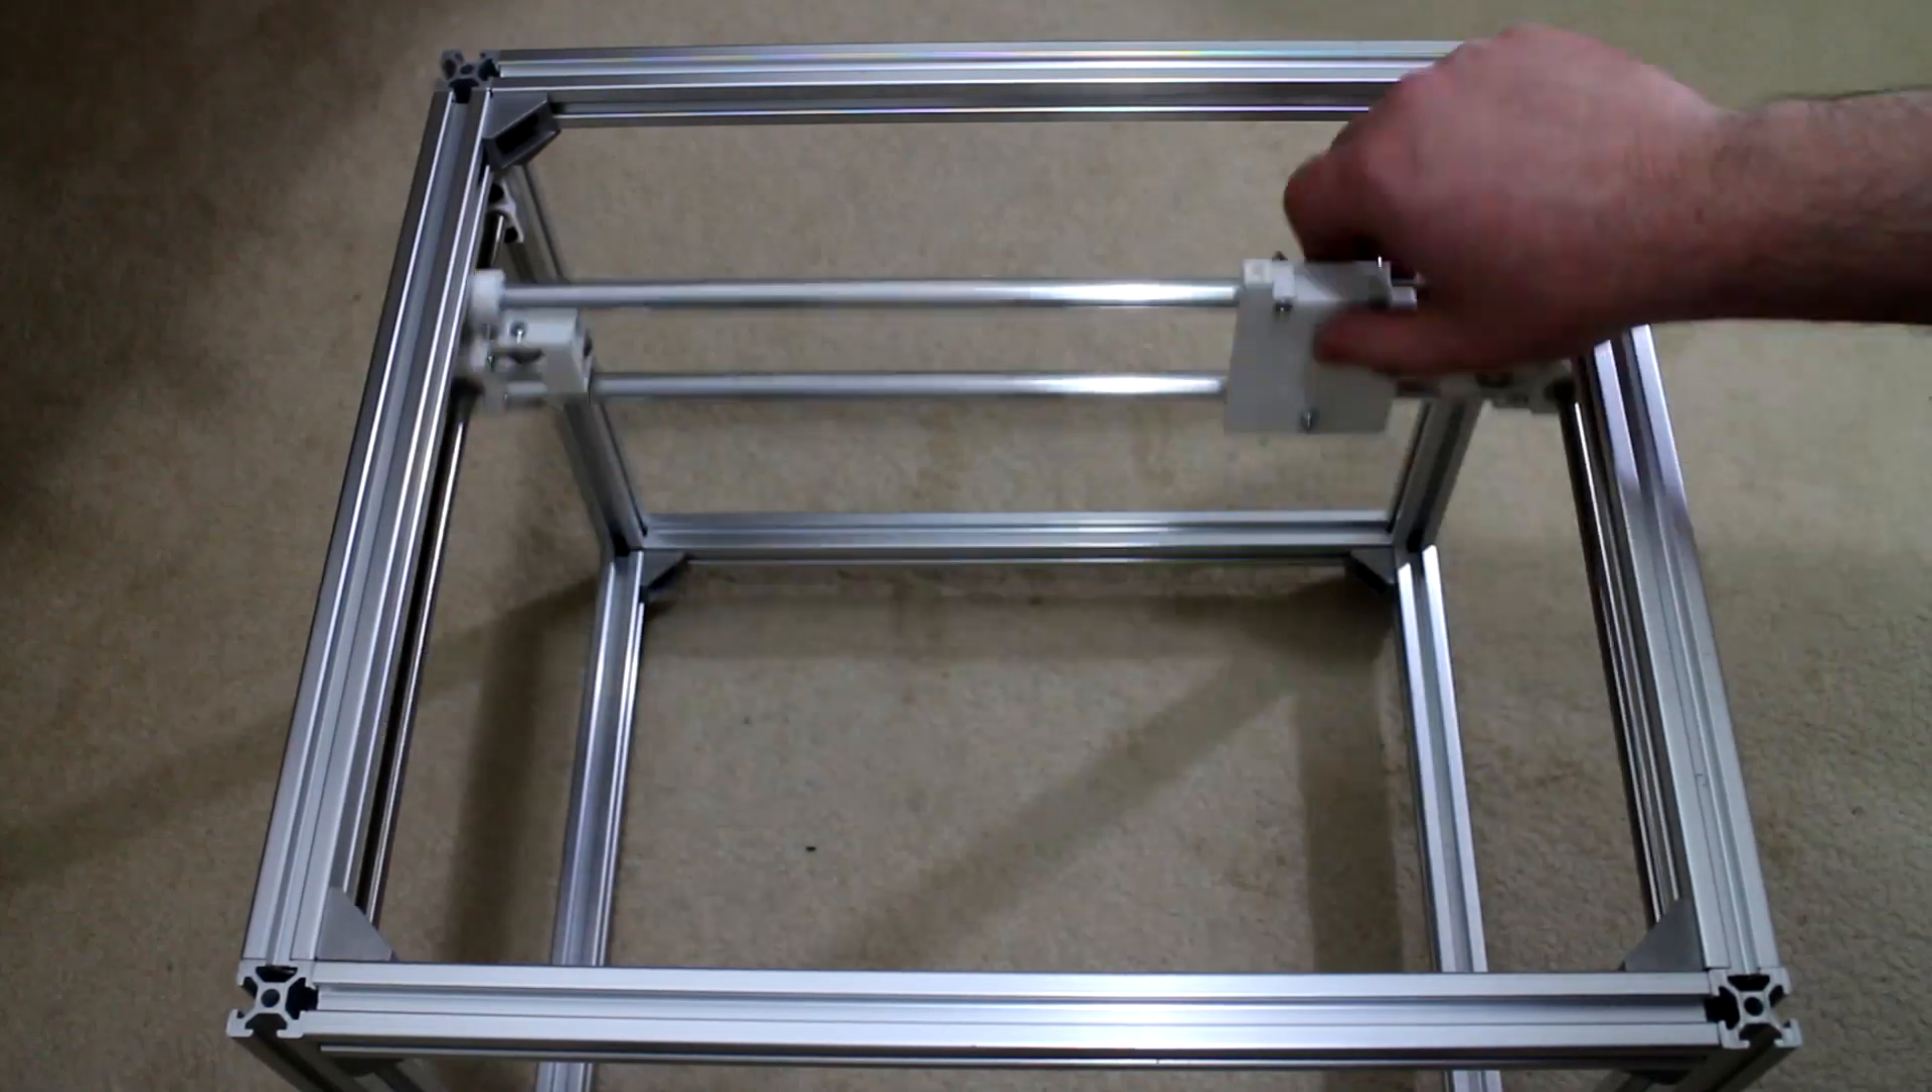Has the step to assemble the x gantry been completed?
Yes.